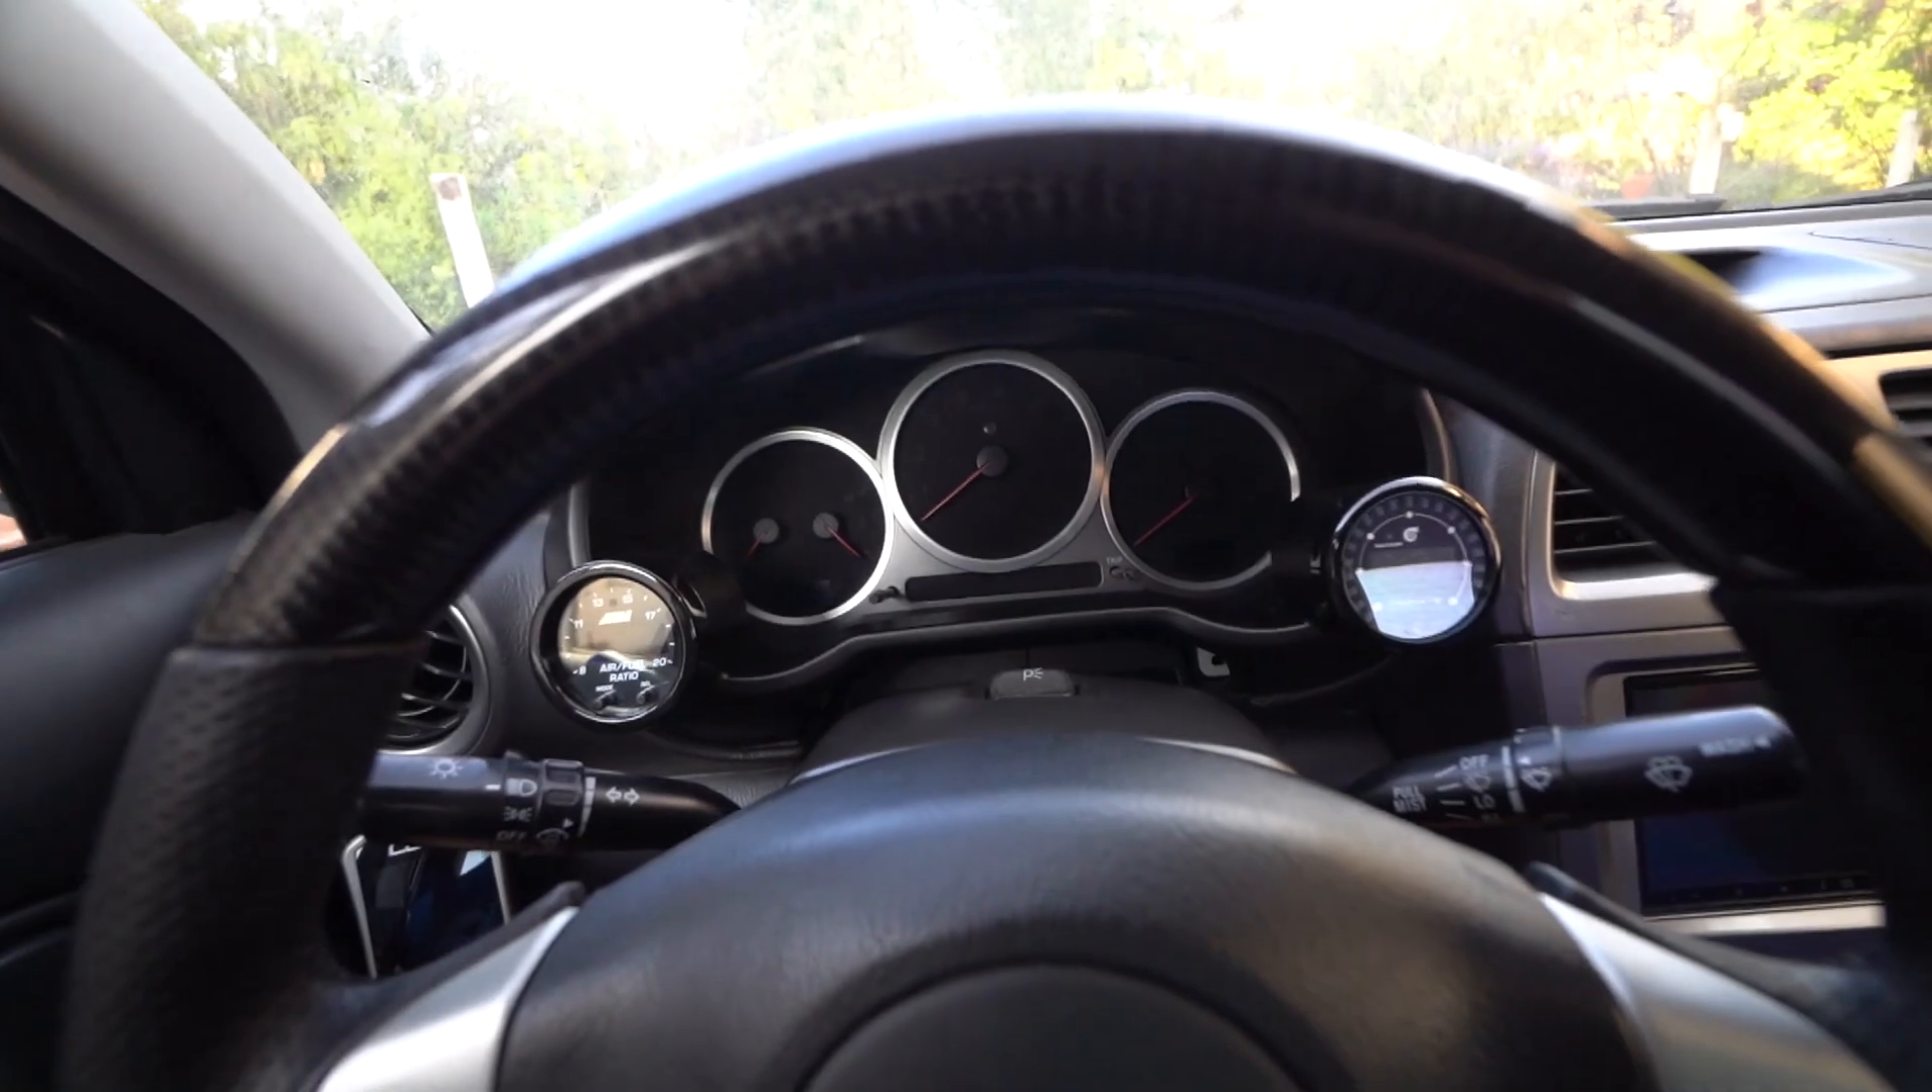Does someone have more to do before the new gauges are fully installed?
No.